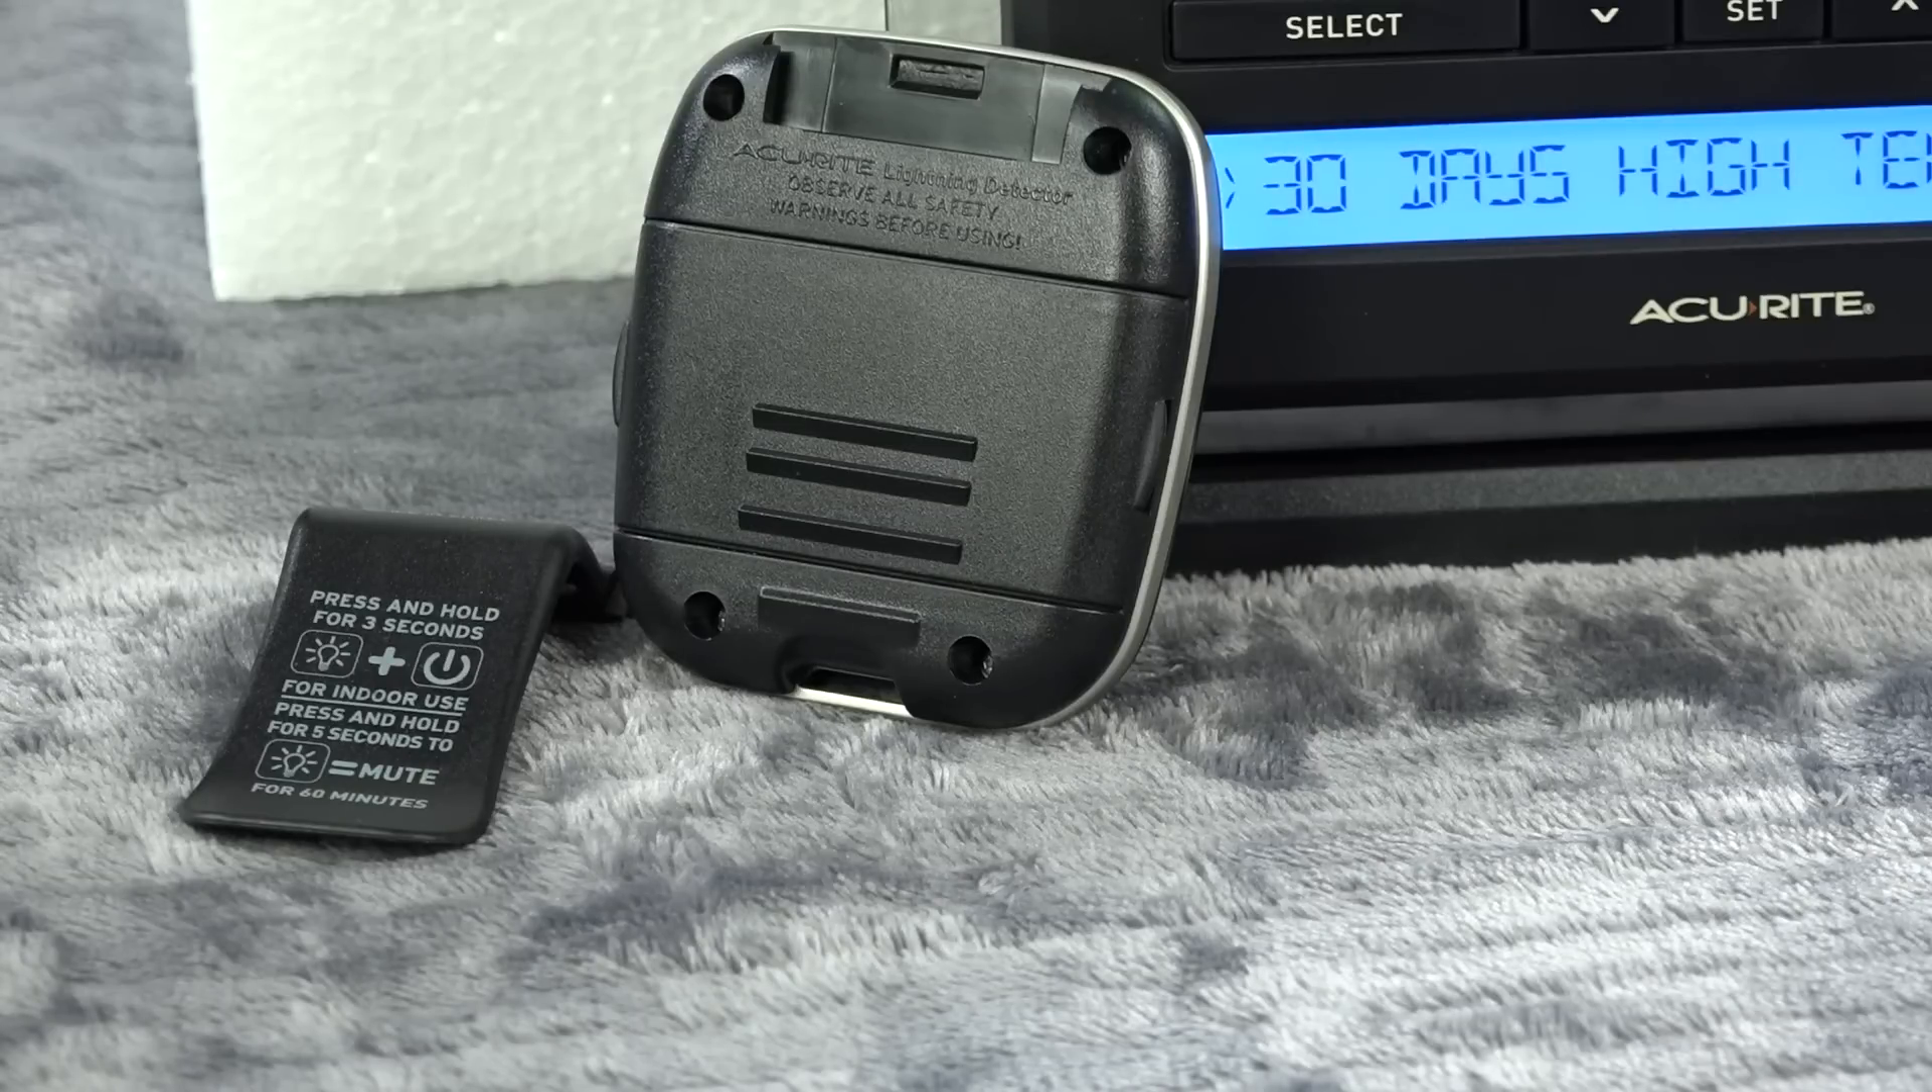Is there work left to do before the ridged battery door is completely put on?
No.